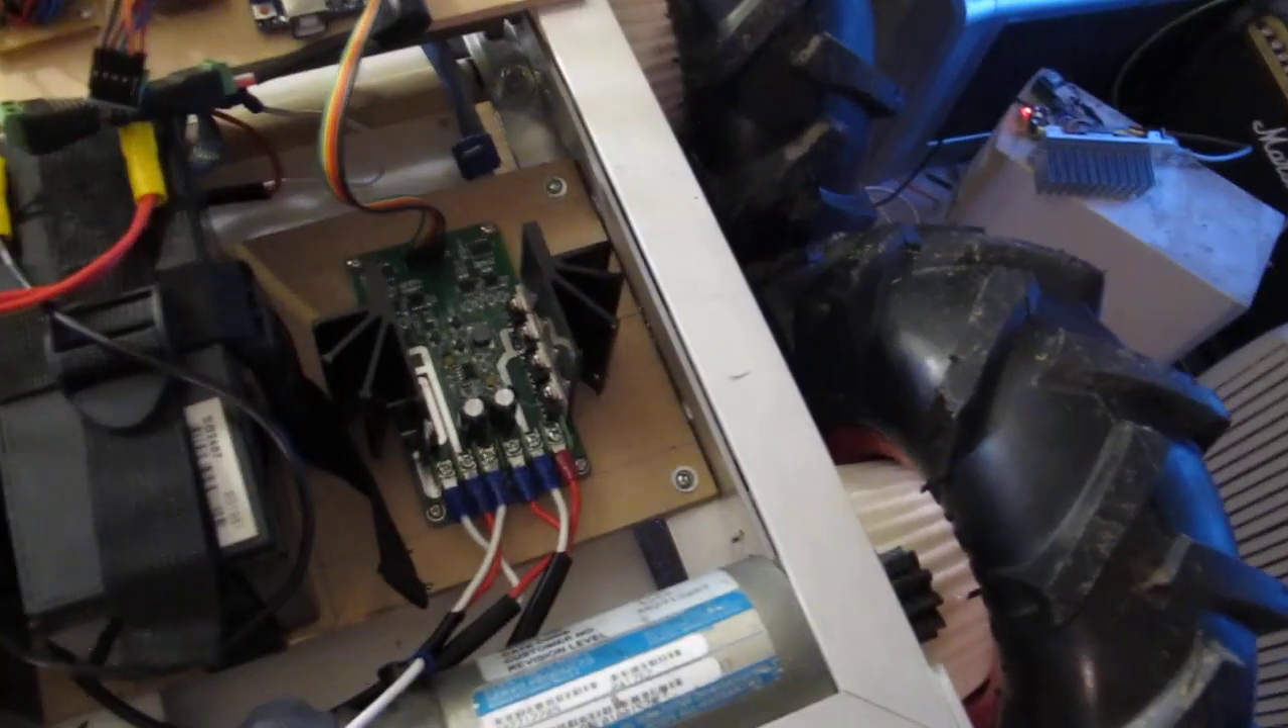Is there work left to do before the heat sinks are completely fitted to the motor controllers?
No.